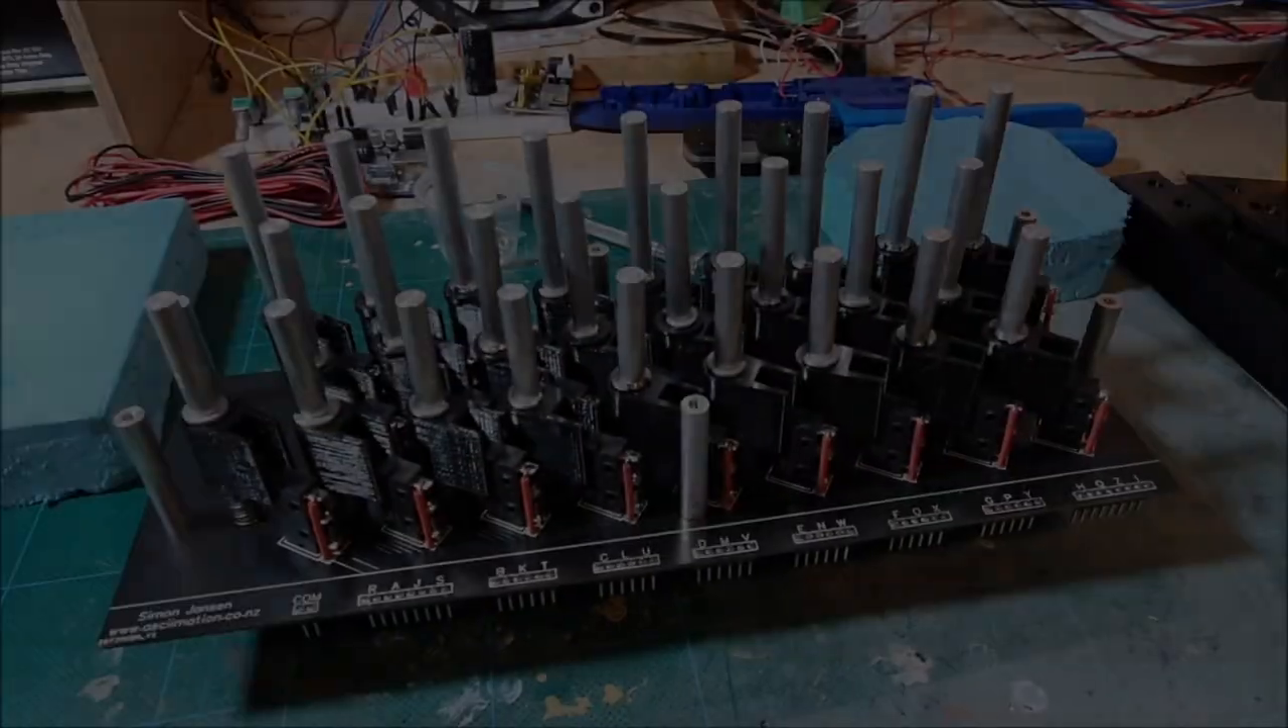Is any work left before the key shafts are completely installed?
No.